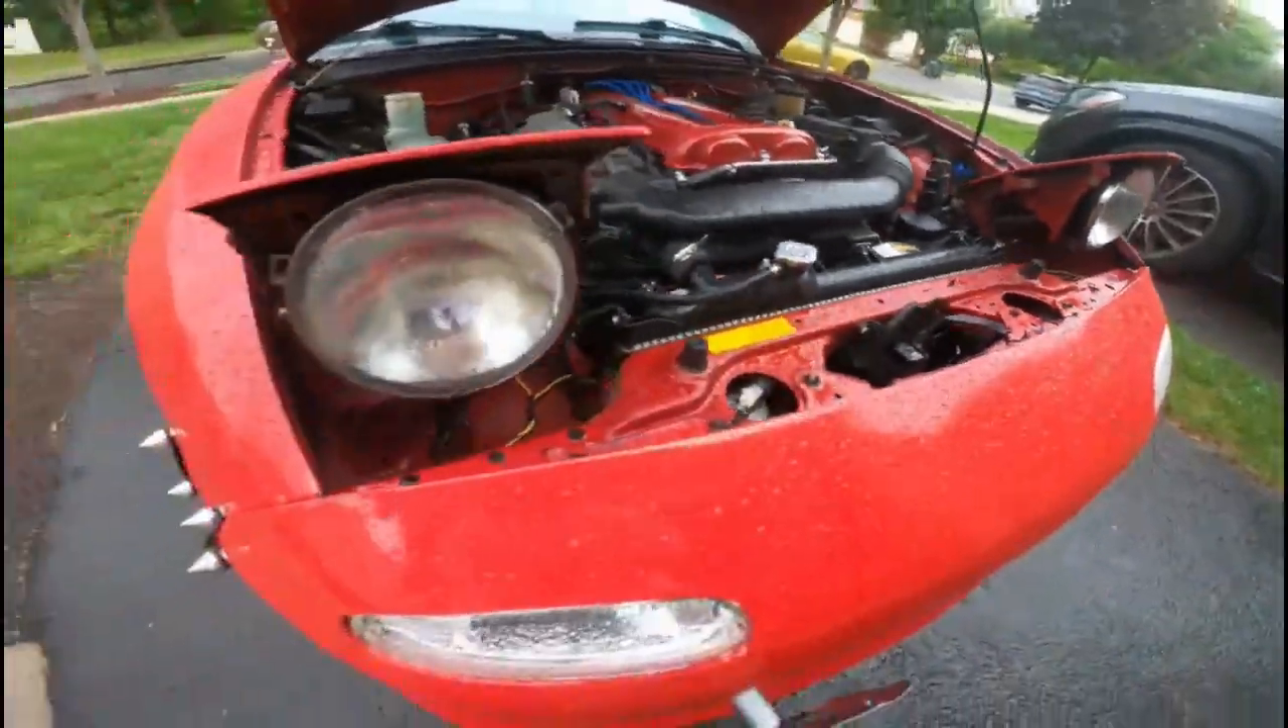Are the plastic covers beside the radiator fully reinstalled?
No.